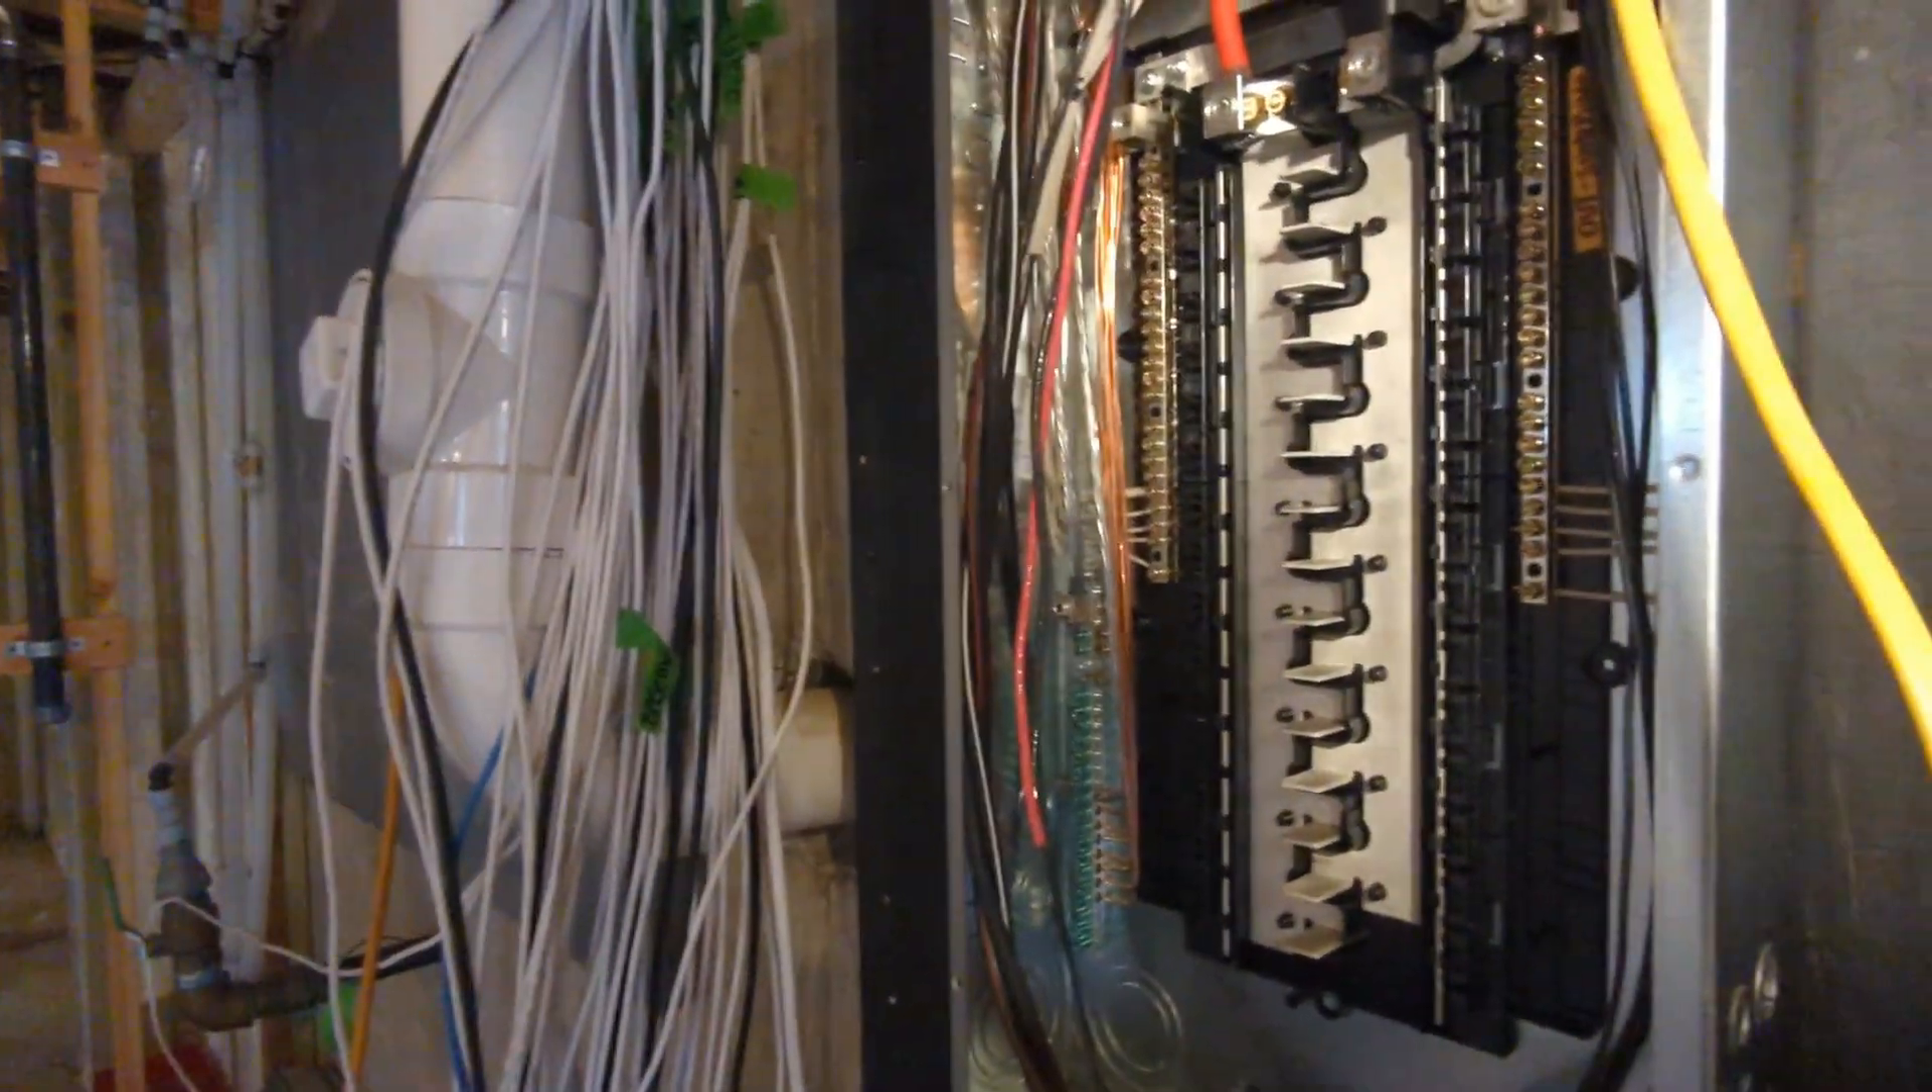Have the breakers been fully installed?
No.